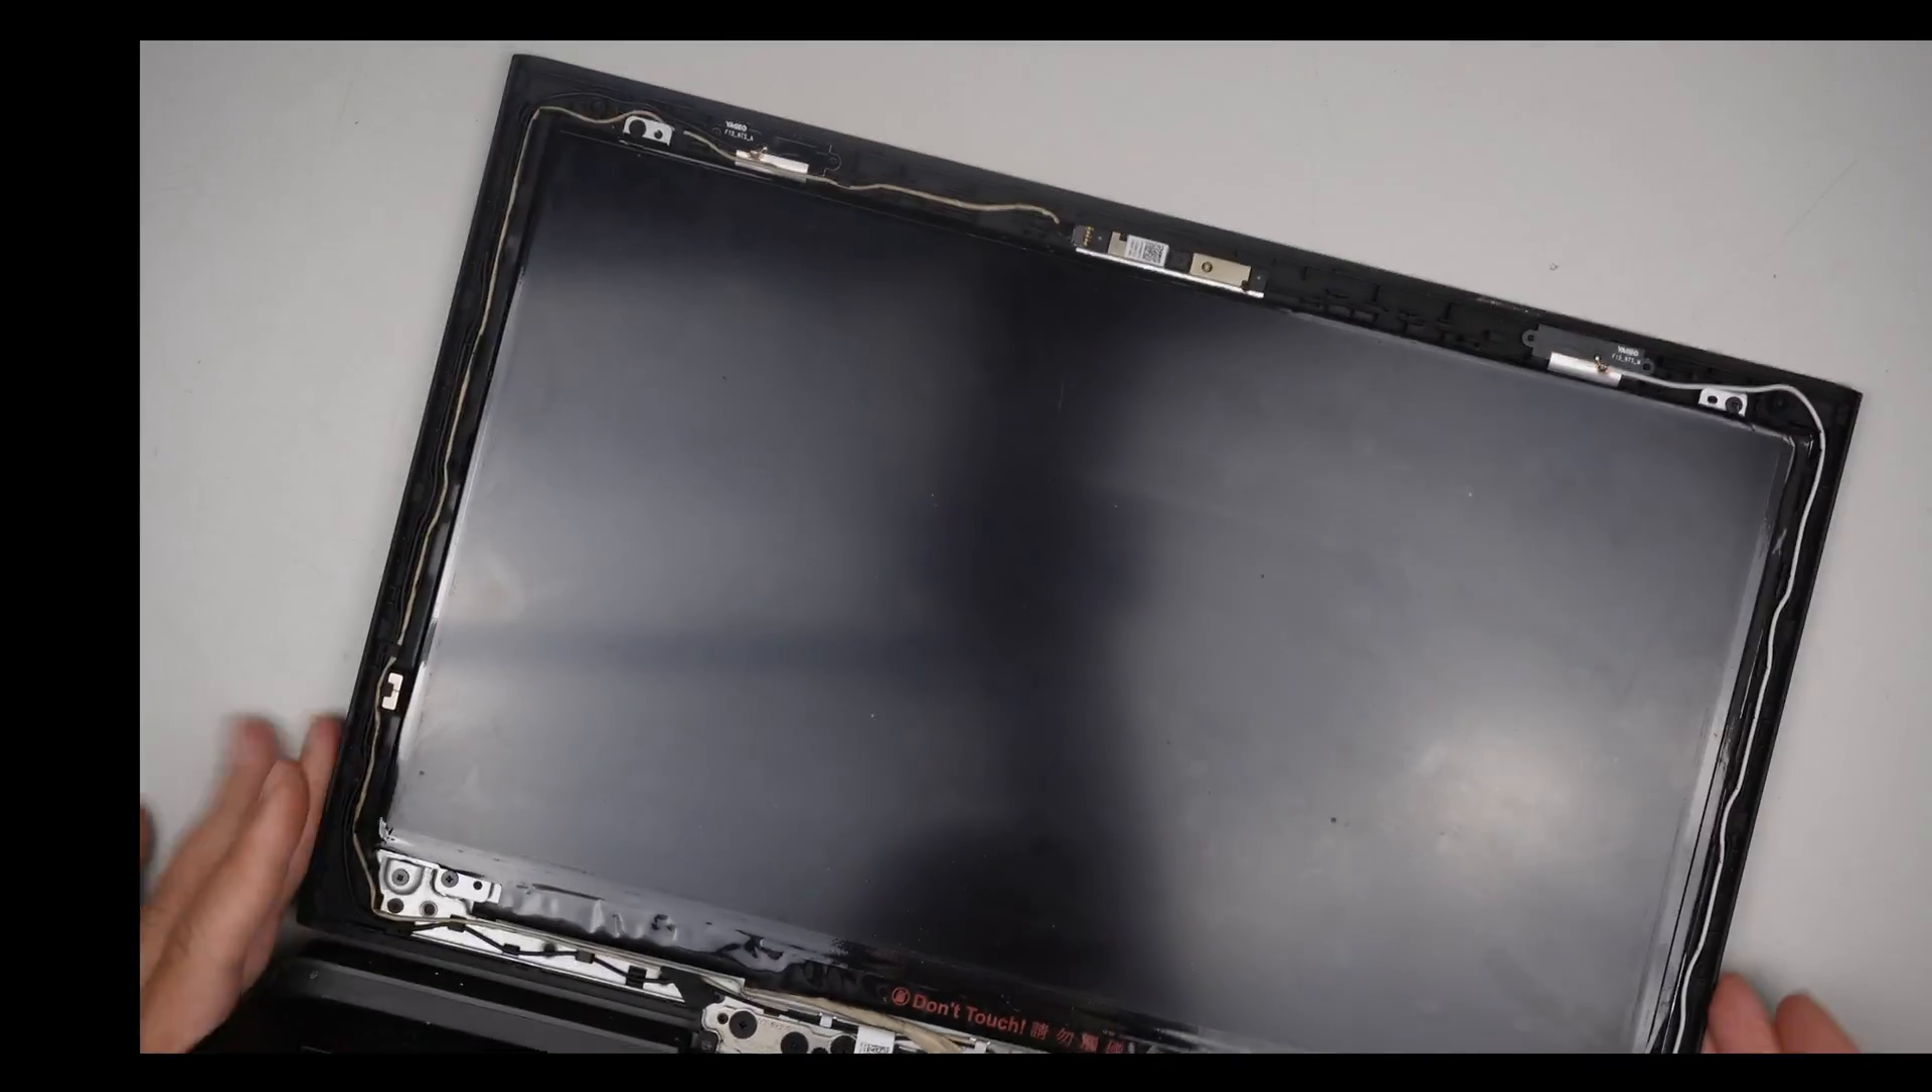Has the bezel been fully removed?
Yes.